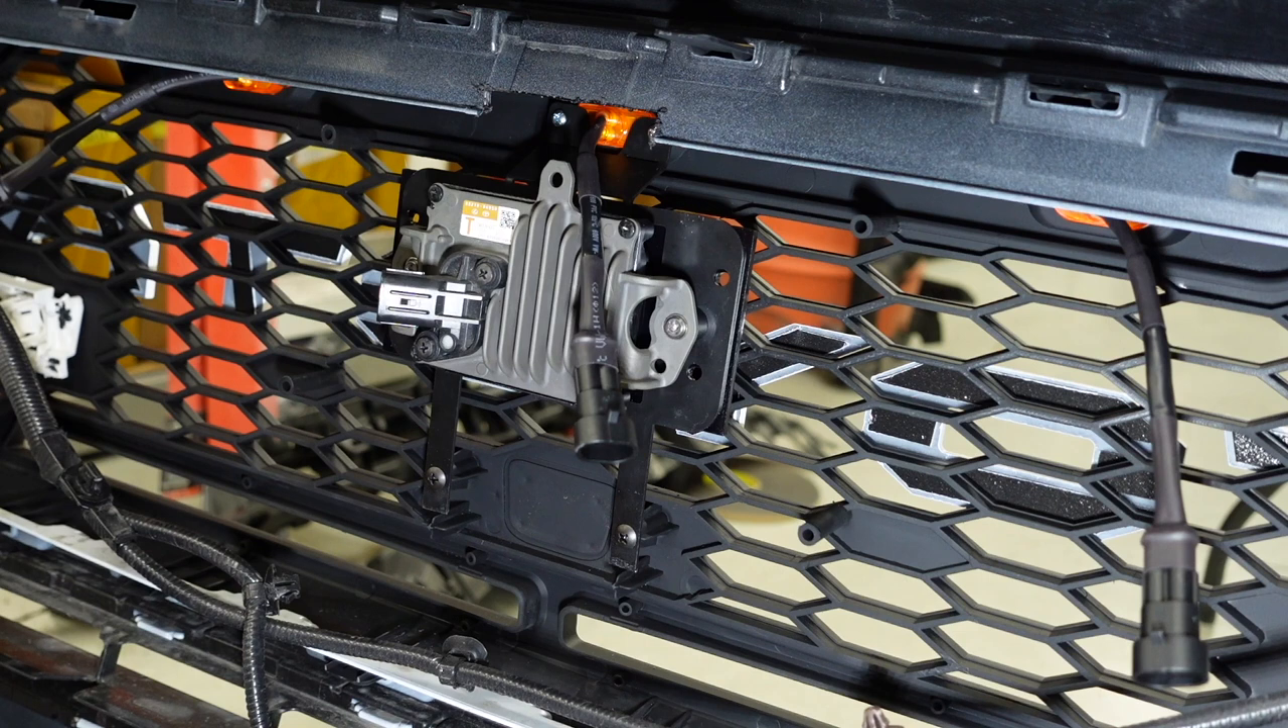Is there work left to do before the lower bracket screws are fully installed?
No.